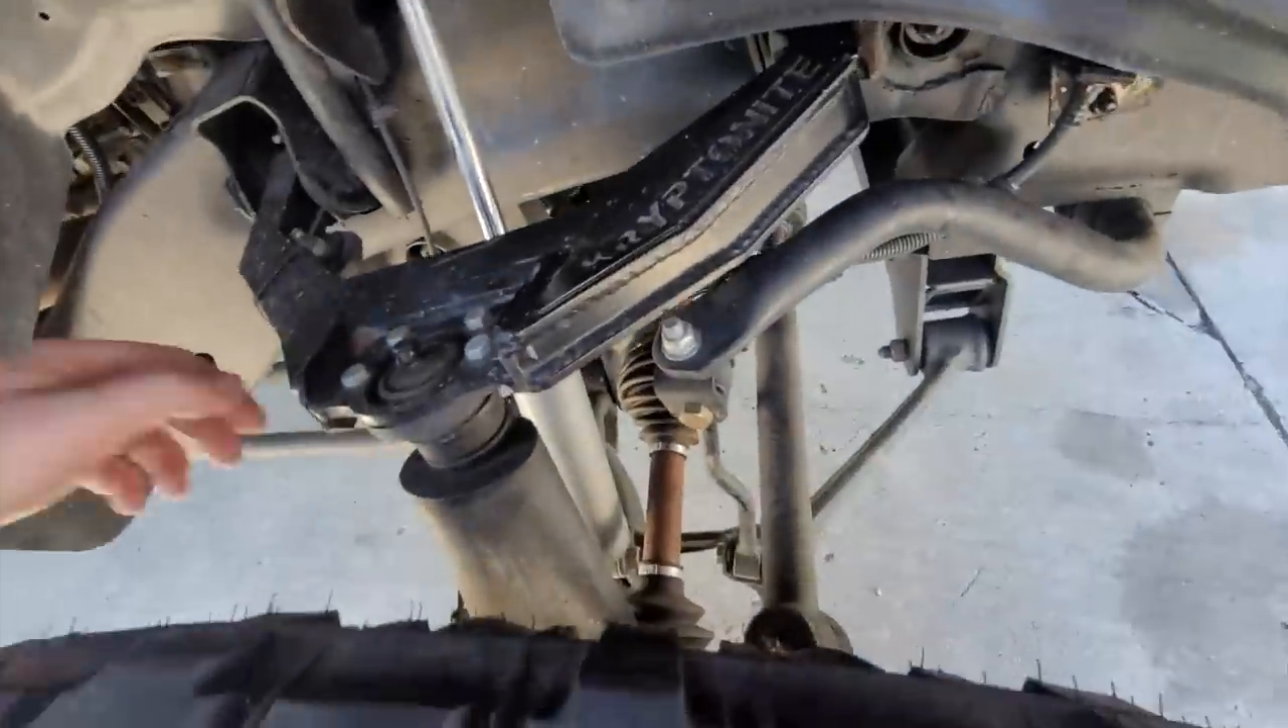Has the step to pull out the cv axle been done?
No.